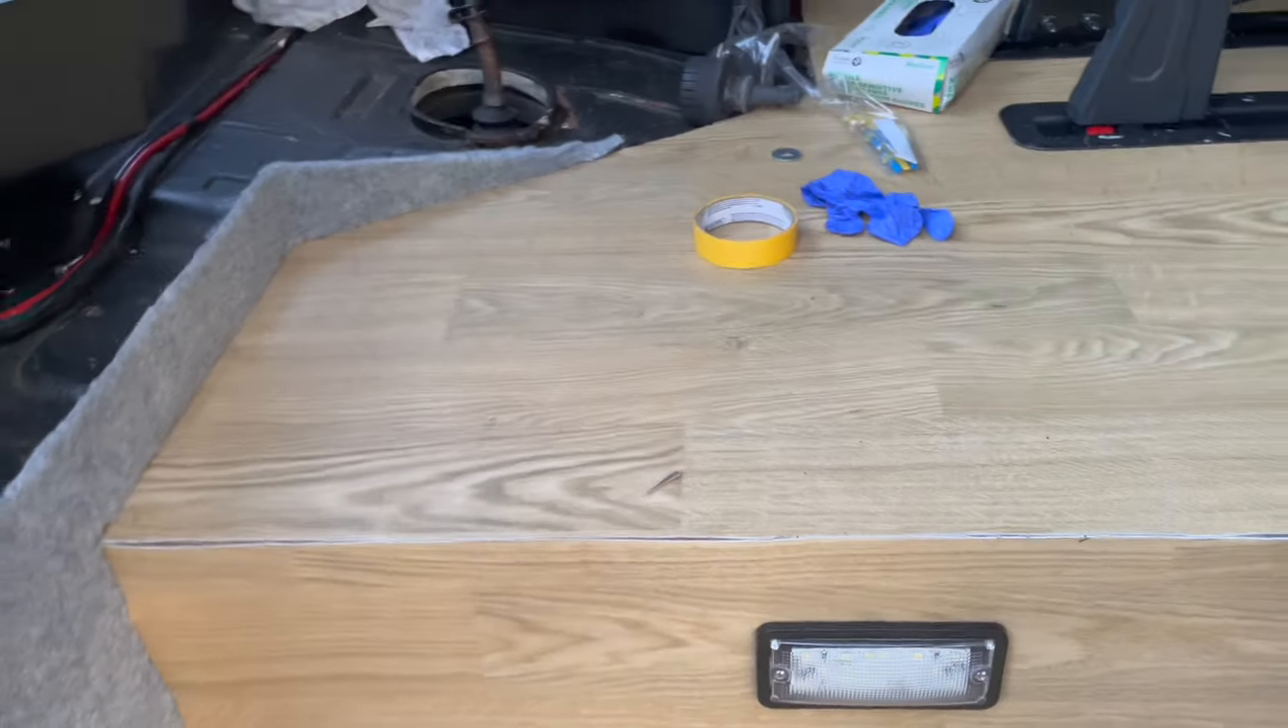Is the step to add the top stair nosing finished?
No.